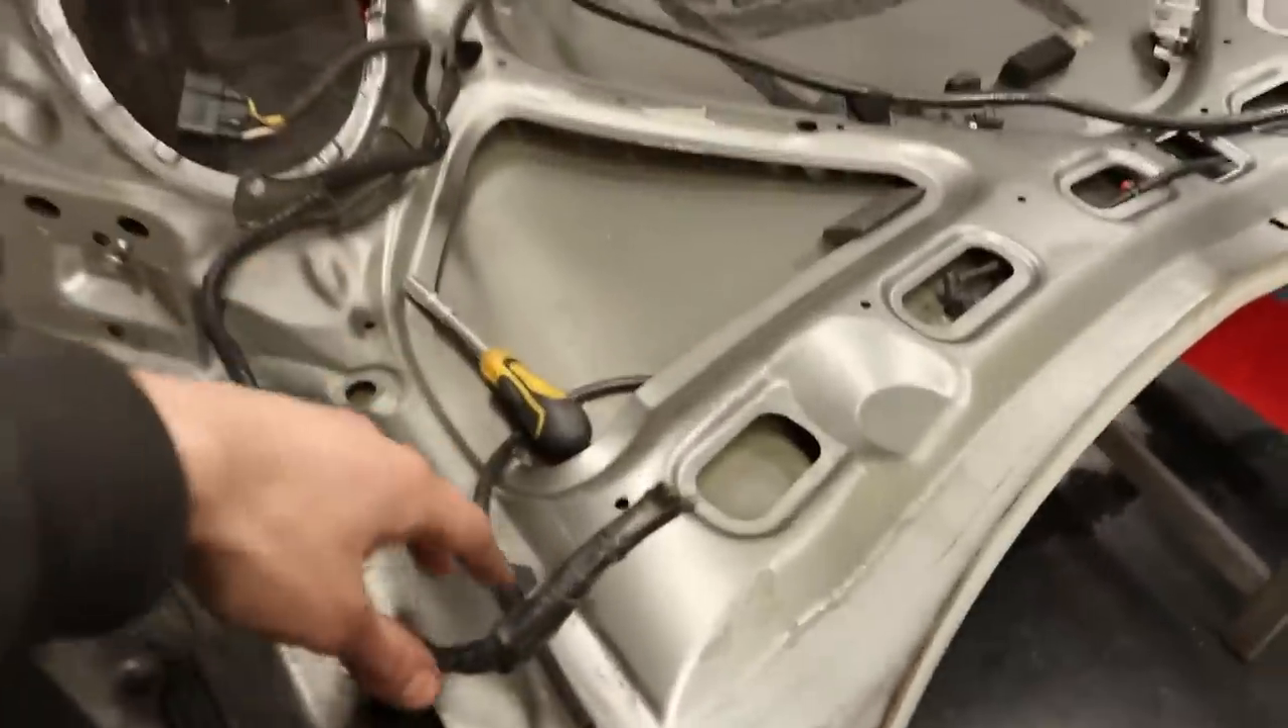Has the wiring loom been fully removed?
No.